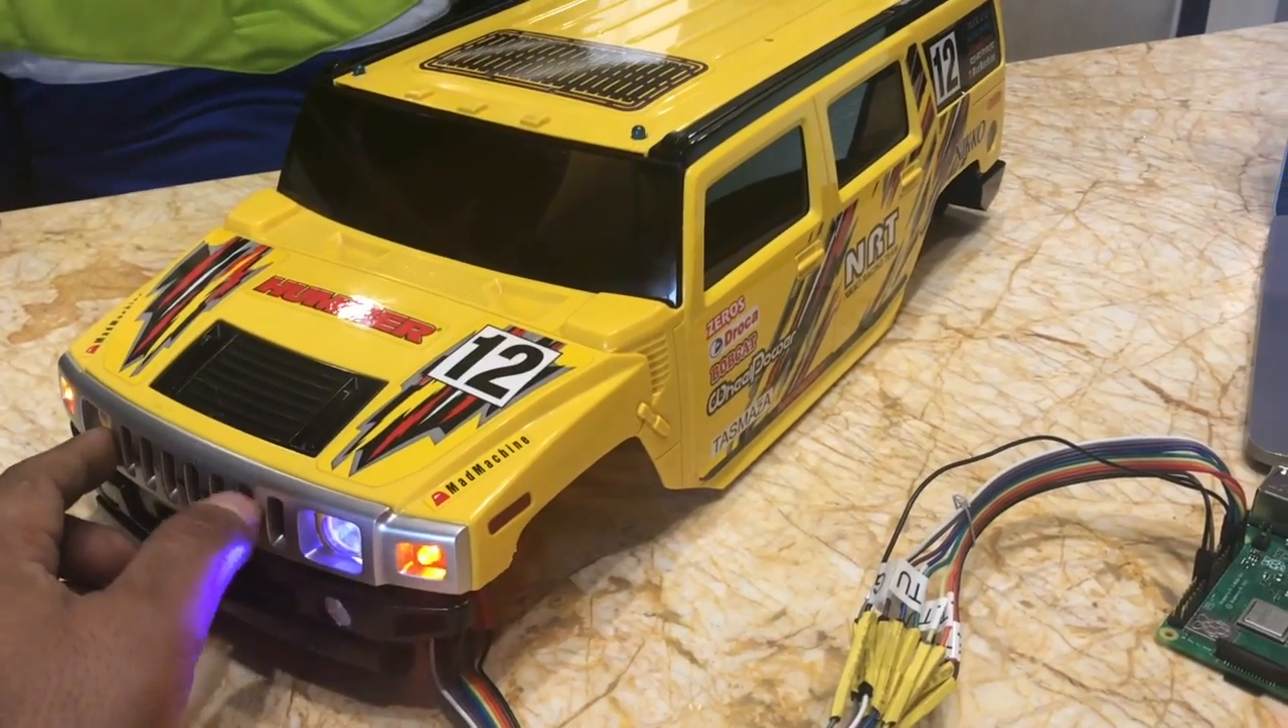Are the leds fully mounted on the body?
Yes.